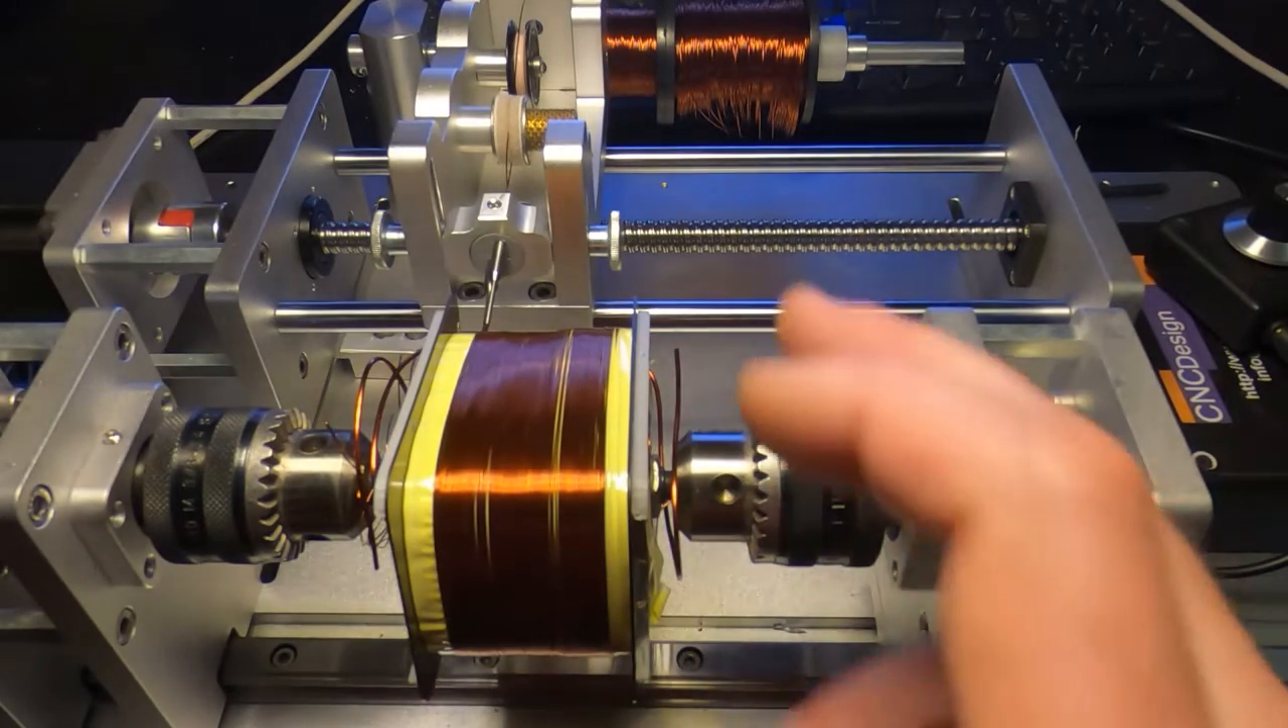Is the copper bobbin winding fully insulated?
No.